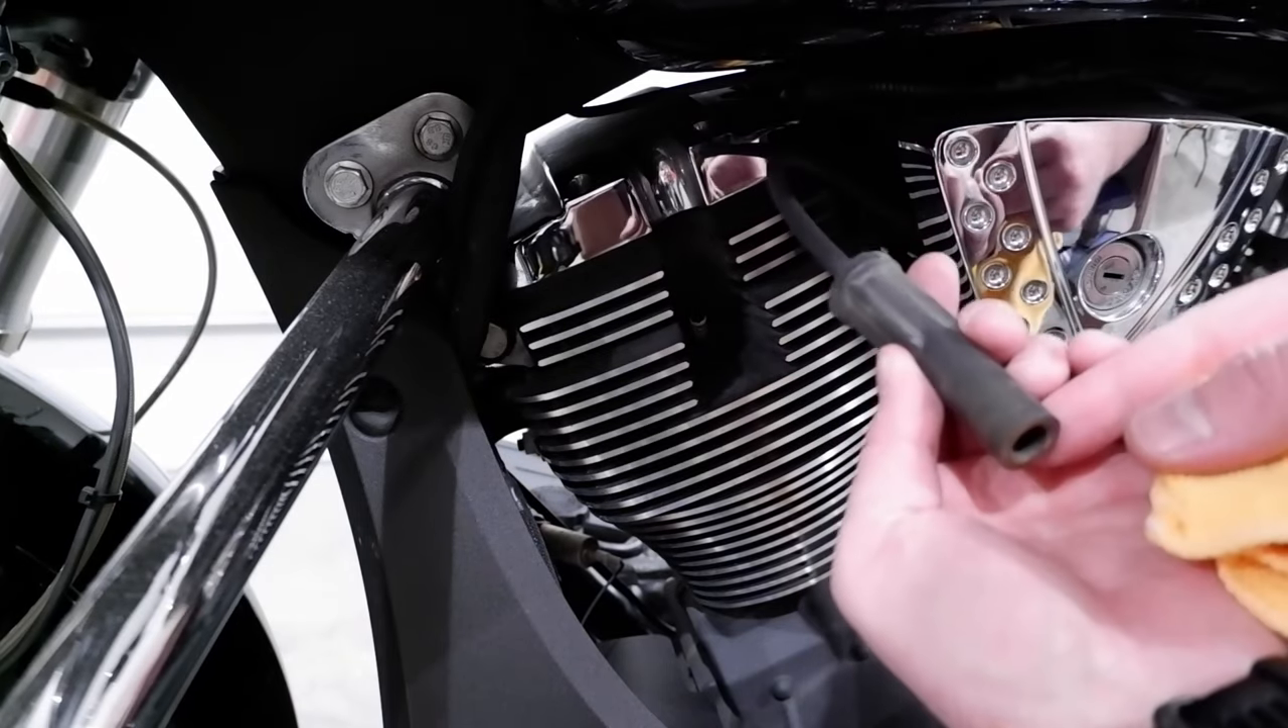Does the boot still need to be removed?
No.